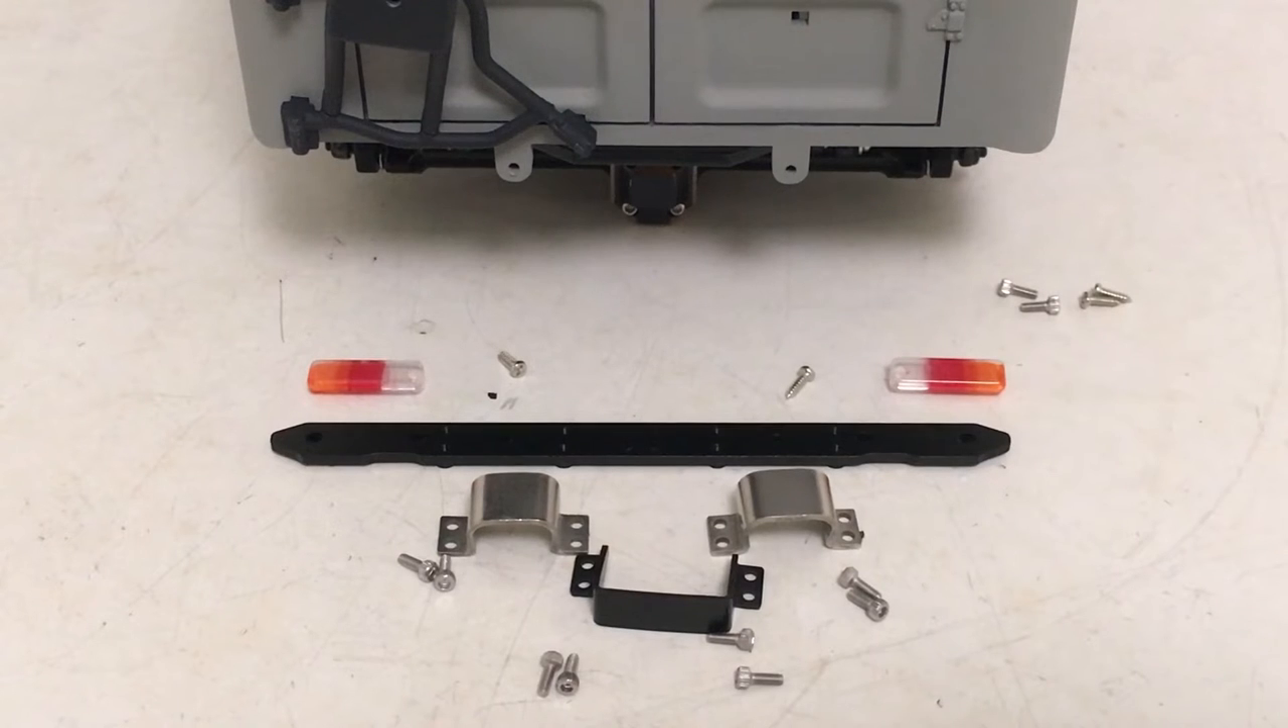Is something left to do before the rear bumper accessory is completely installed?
Yes.